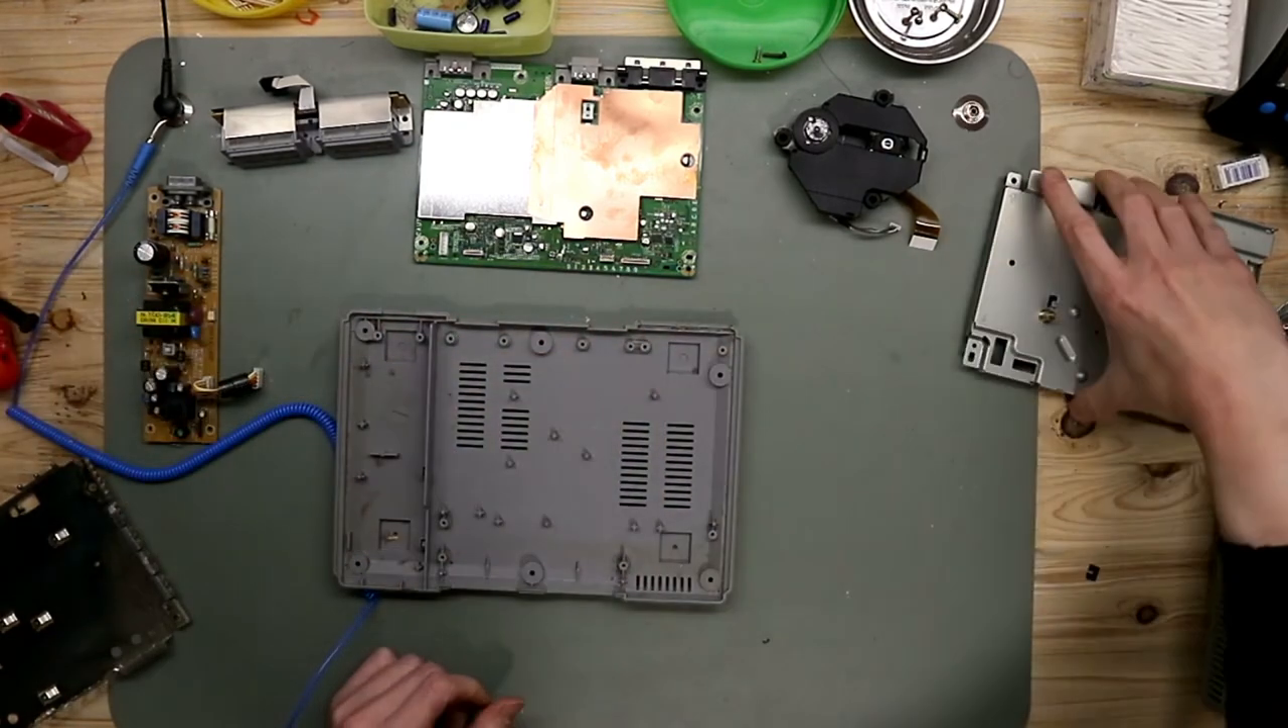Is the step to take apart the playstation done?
Yes.